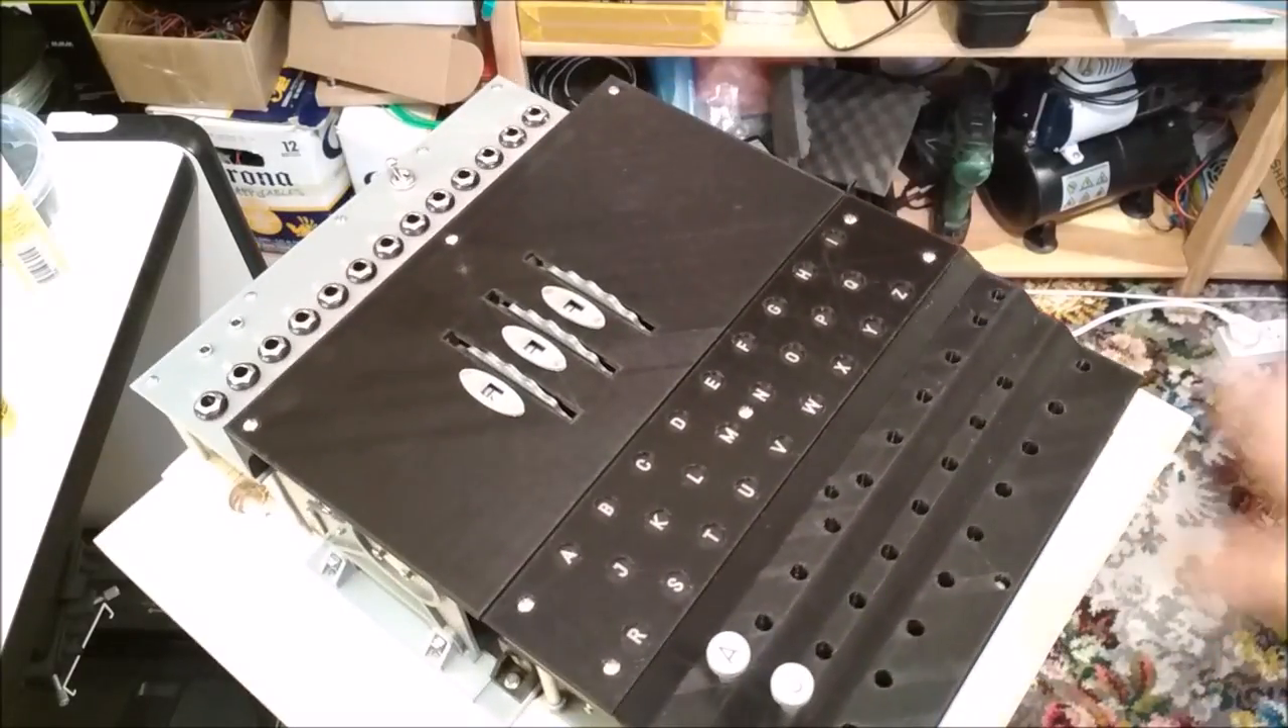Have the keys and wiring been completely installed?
No.